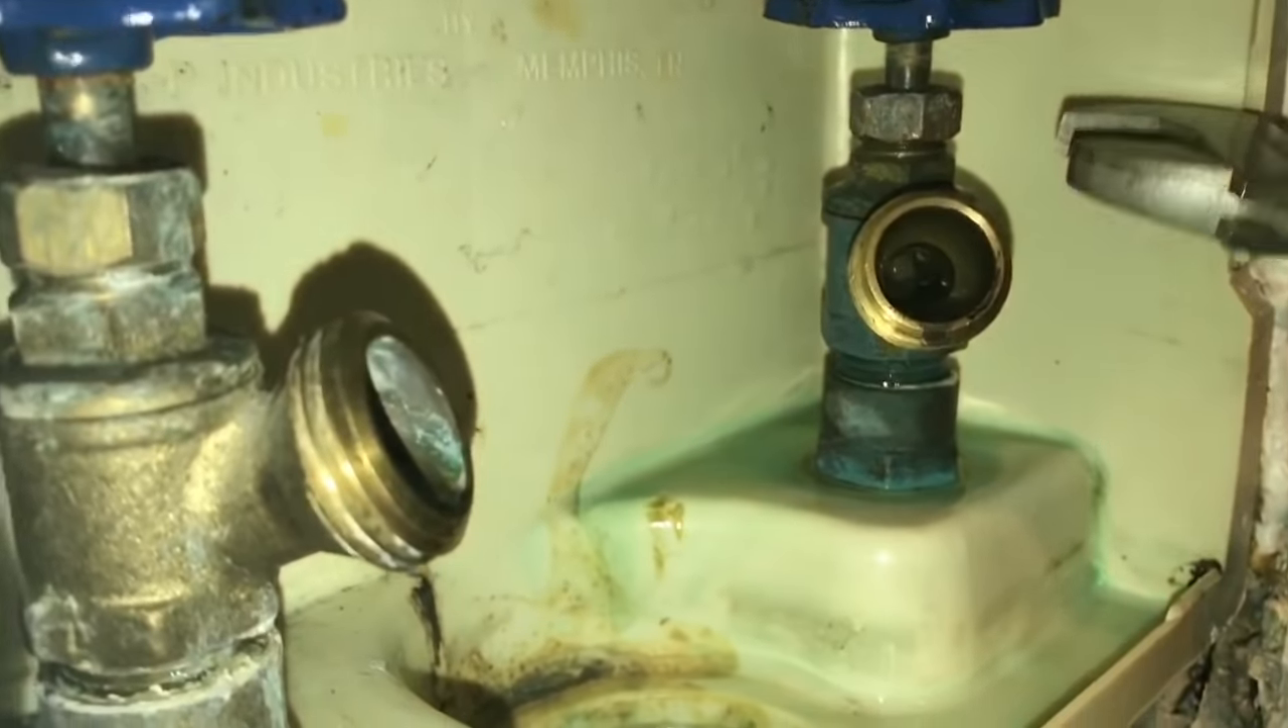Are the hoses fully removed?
Yes.